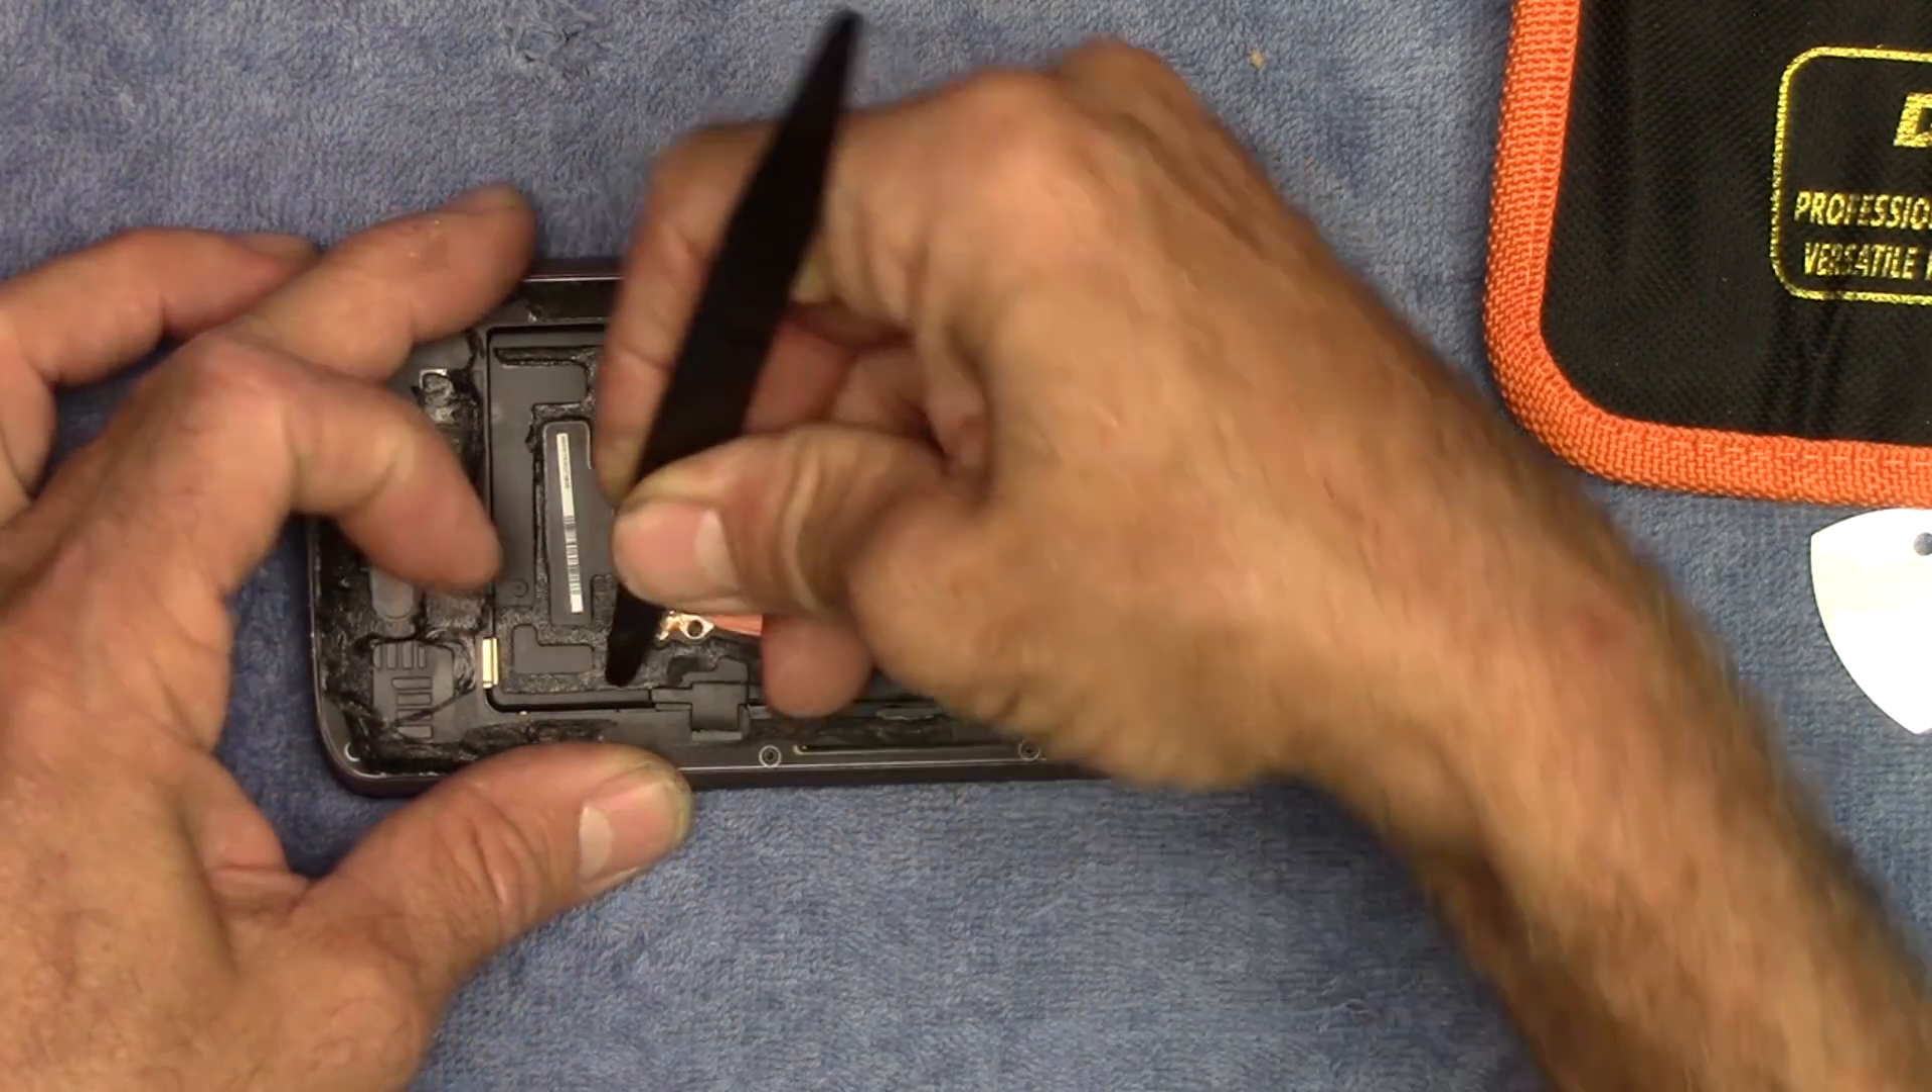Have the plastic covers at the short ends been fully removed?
No.